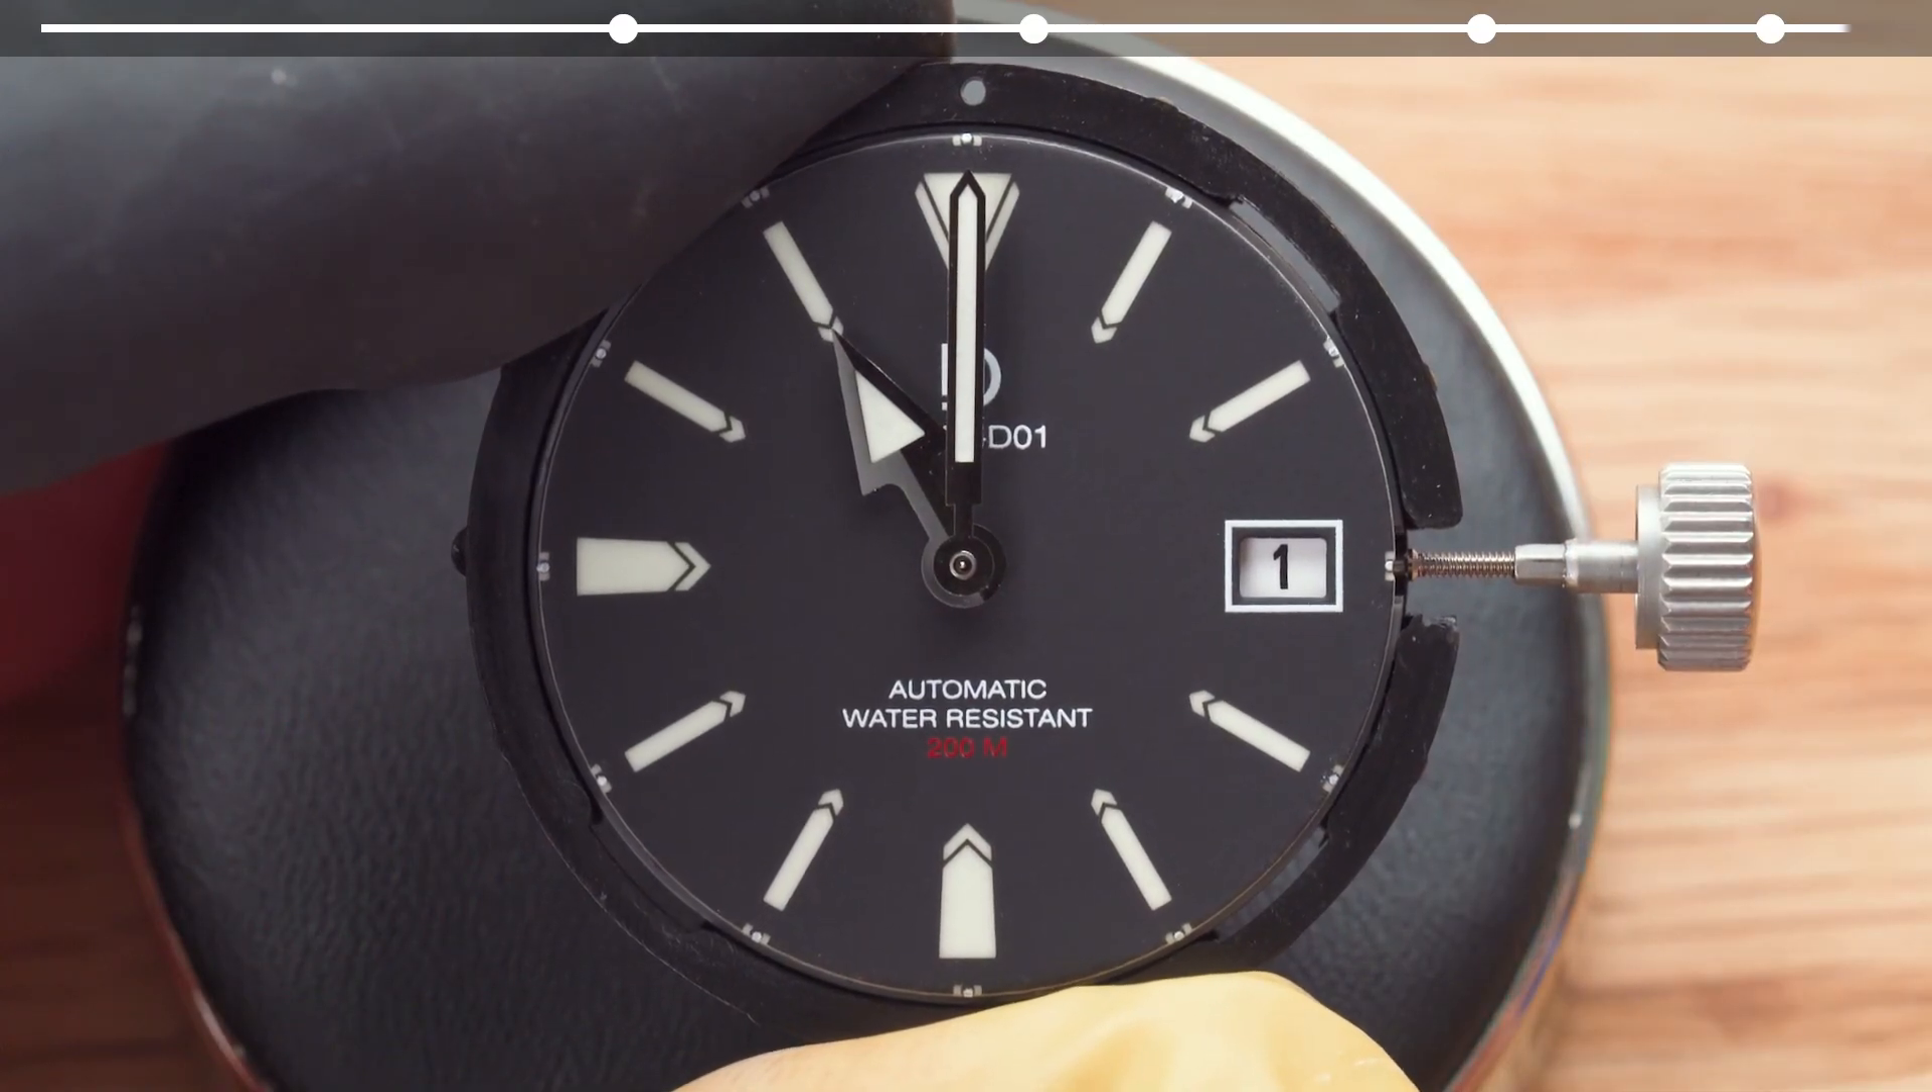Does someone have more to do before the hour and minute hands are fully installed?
No.